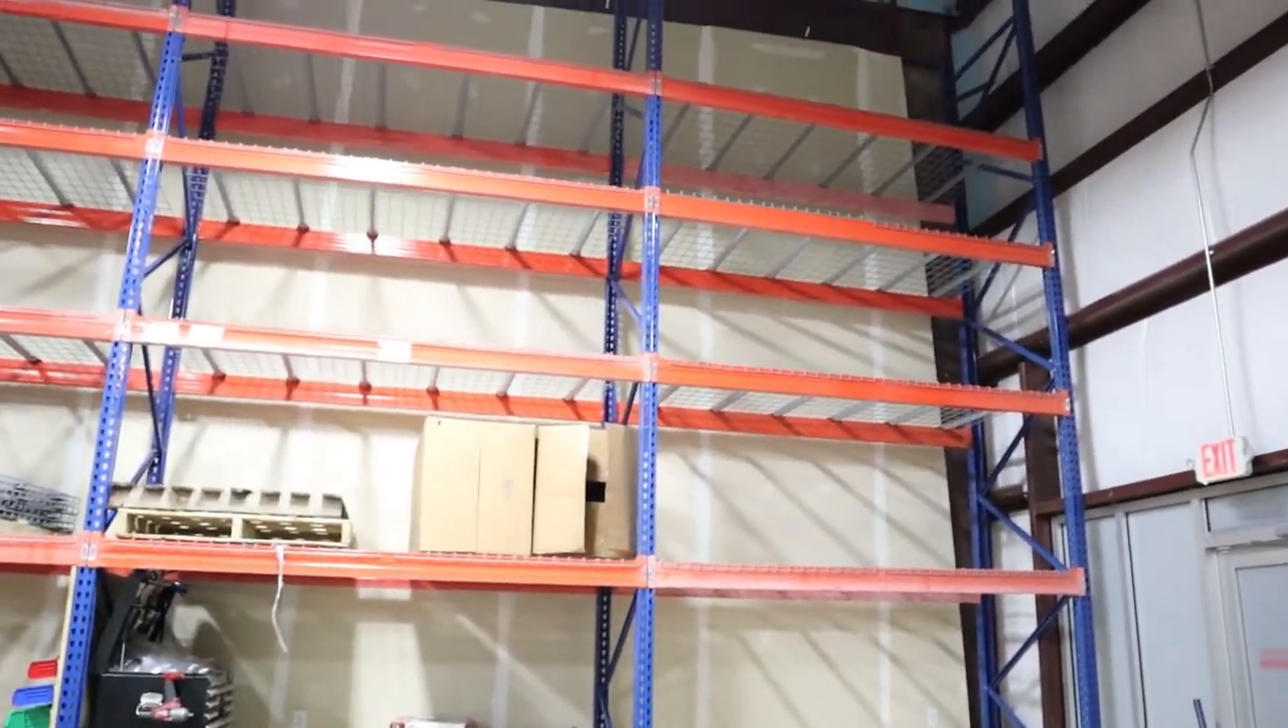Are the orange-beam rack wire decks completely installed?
Yes.